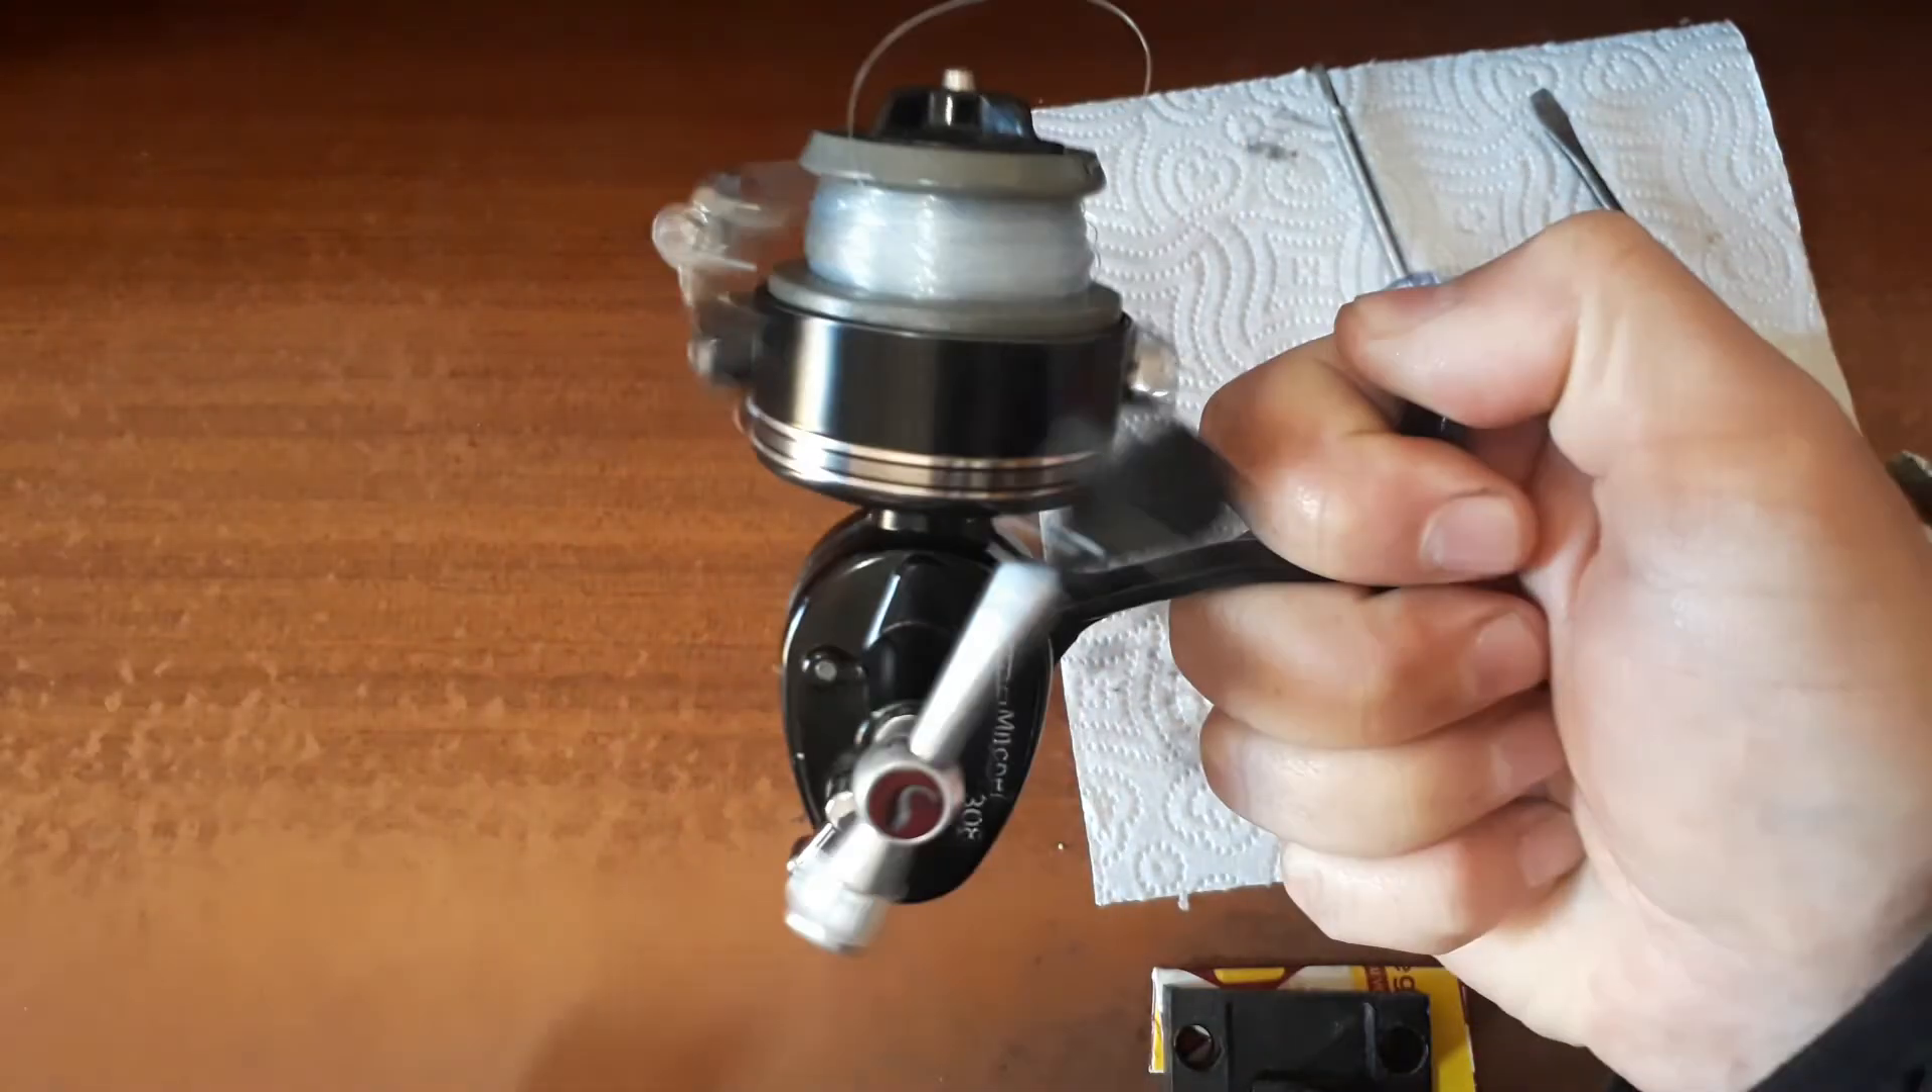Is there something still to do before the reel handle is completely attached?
No.